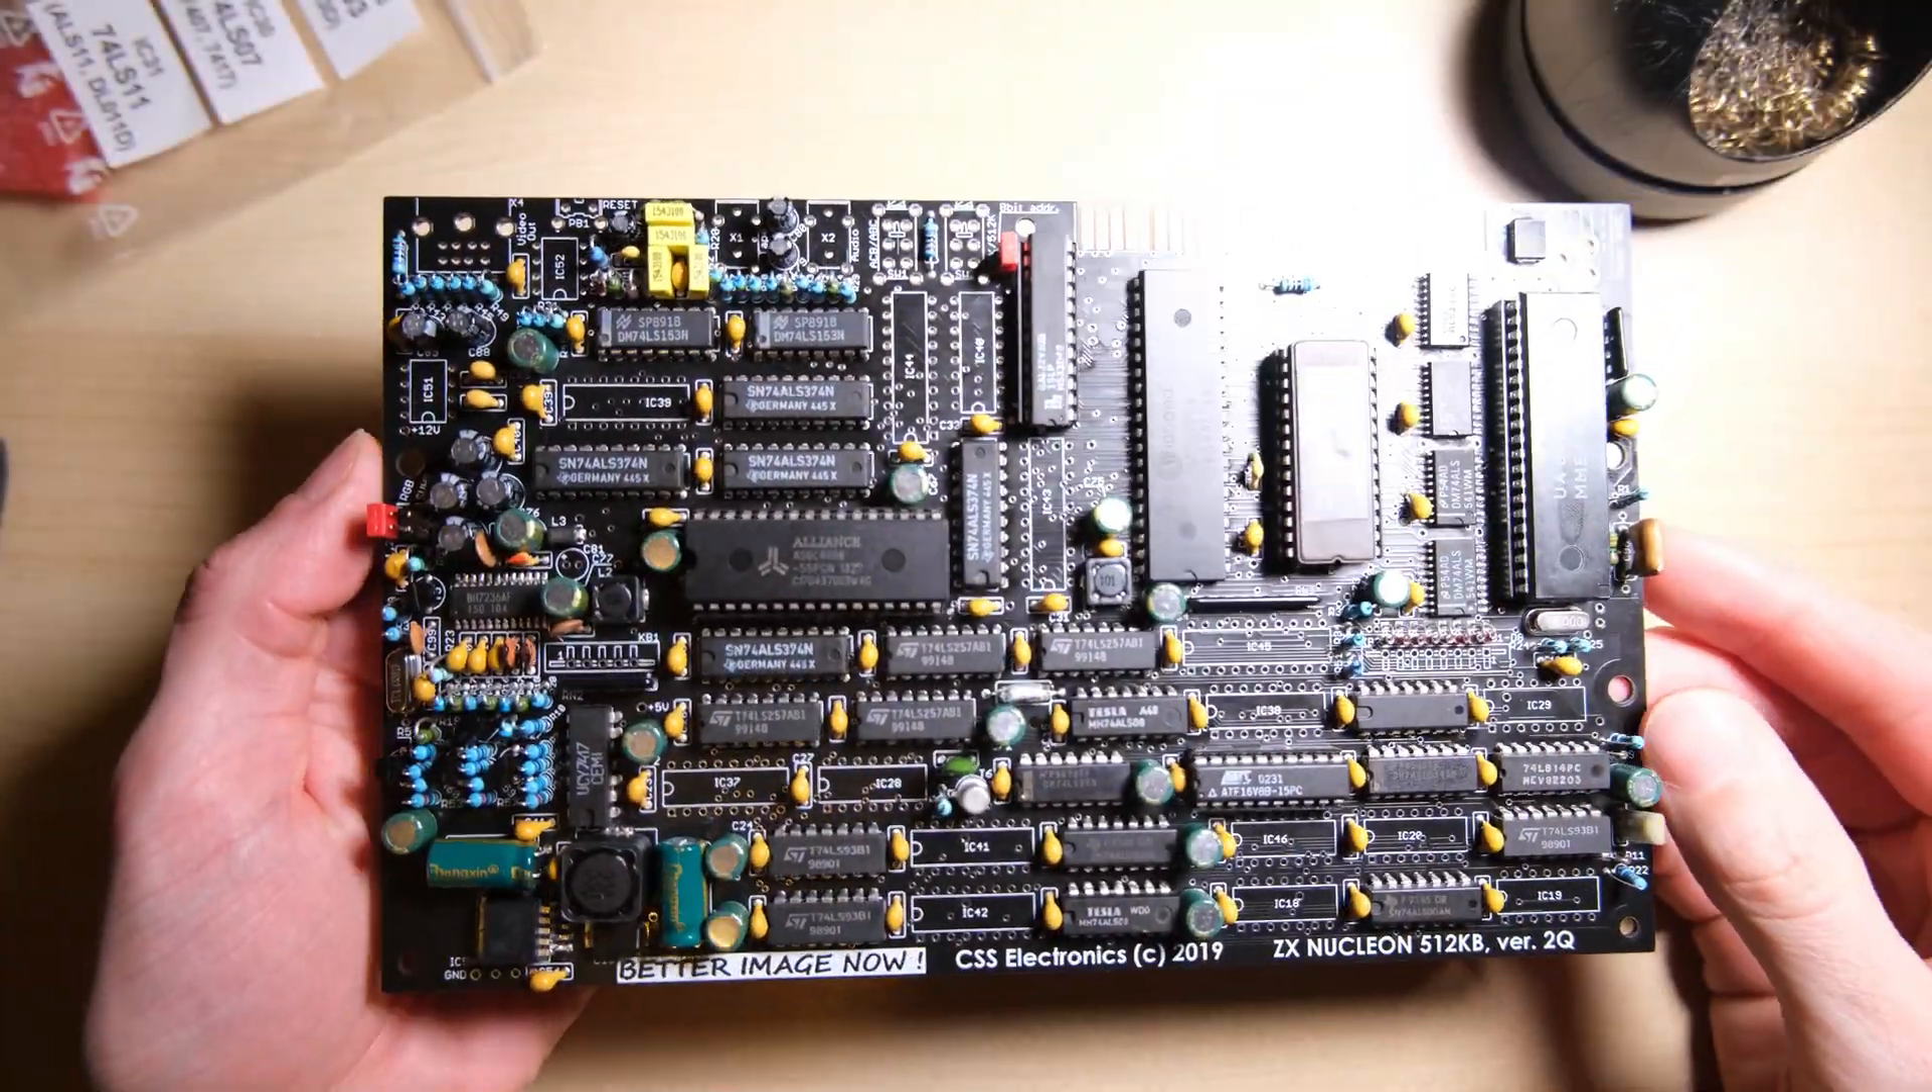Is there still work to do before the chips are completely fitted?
Yes.